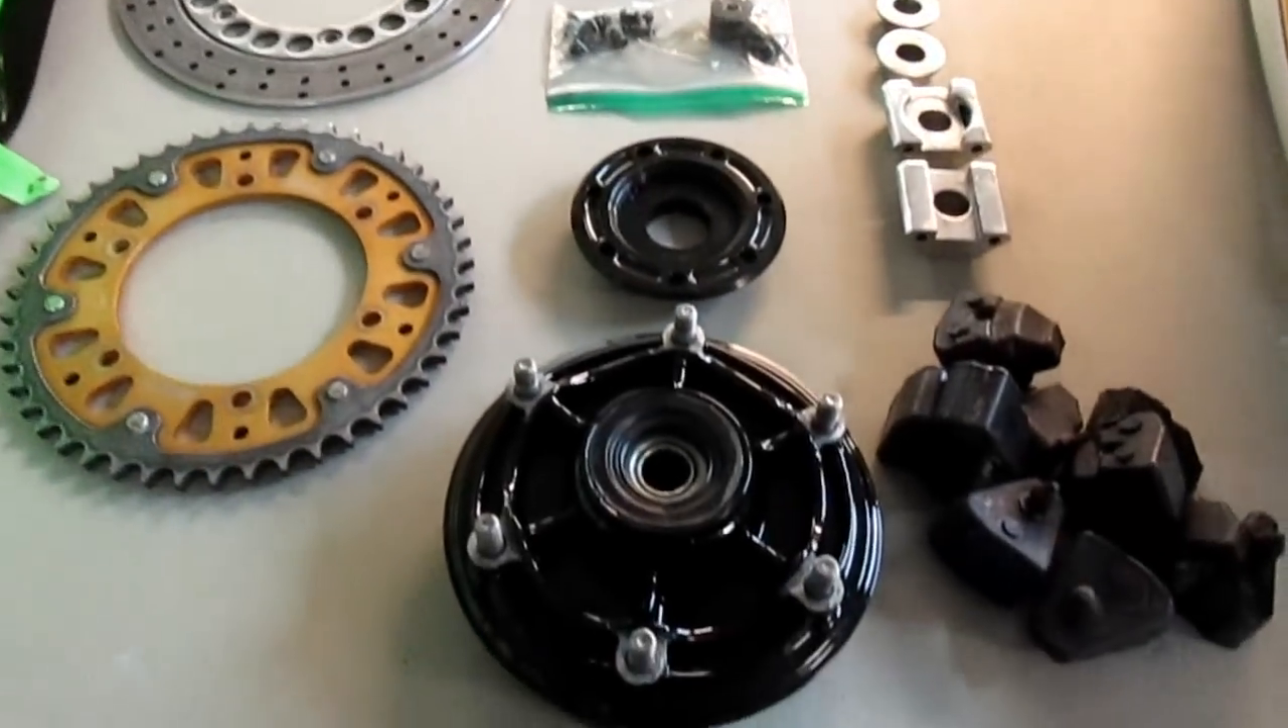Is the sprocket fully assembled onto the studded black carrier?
No.